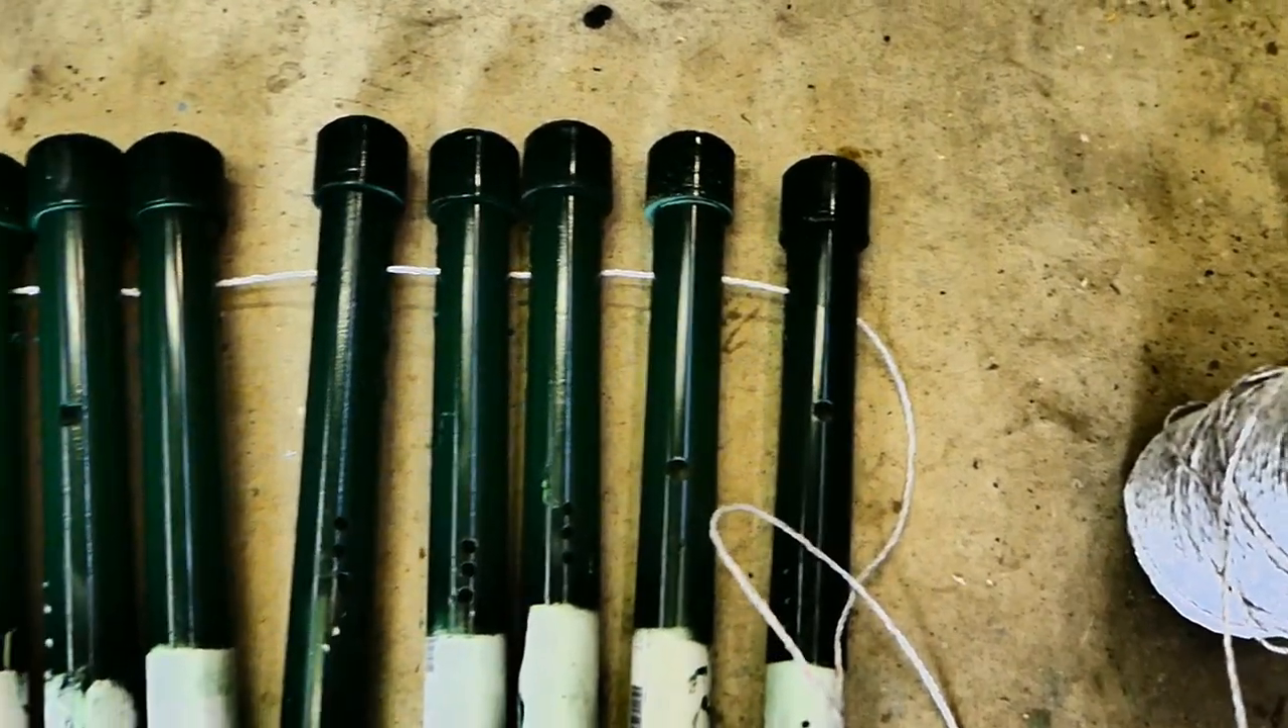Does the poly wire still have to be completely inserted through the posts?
No.